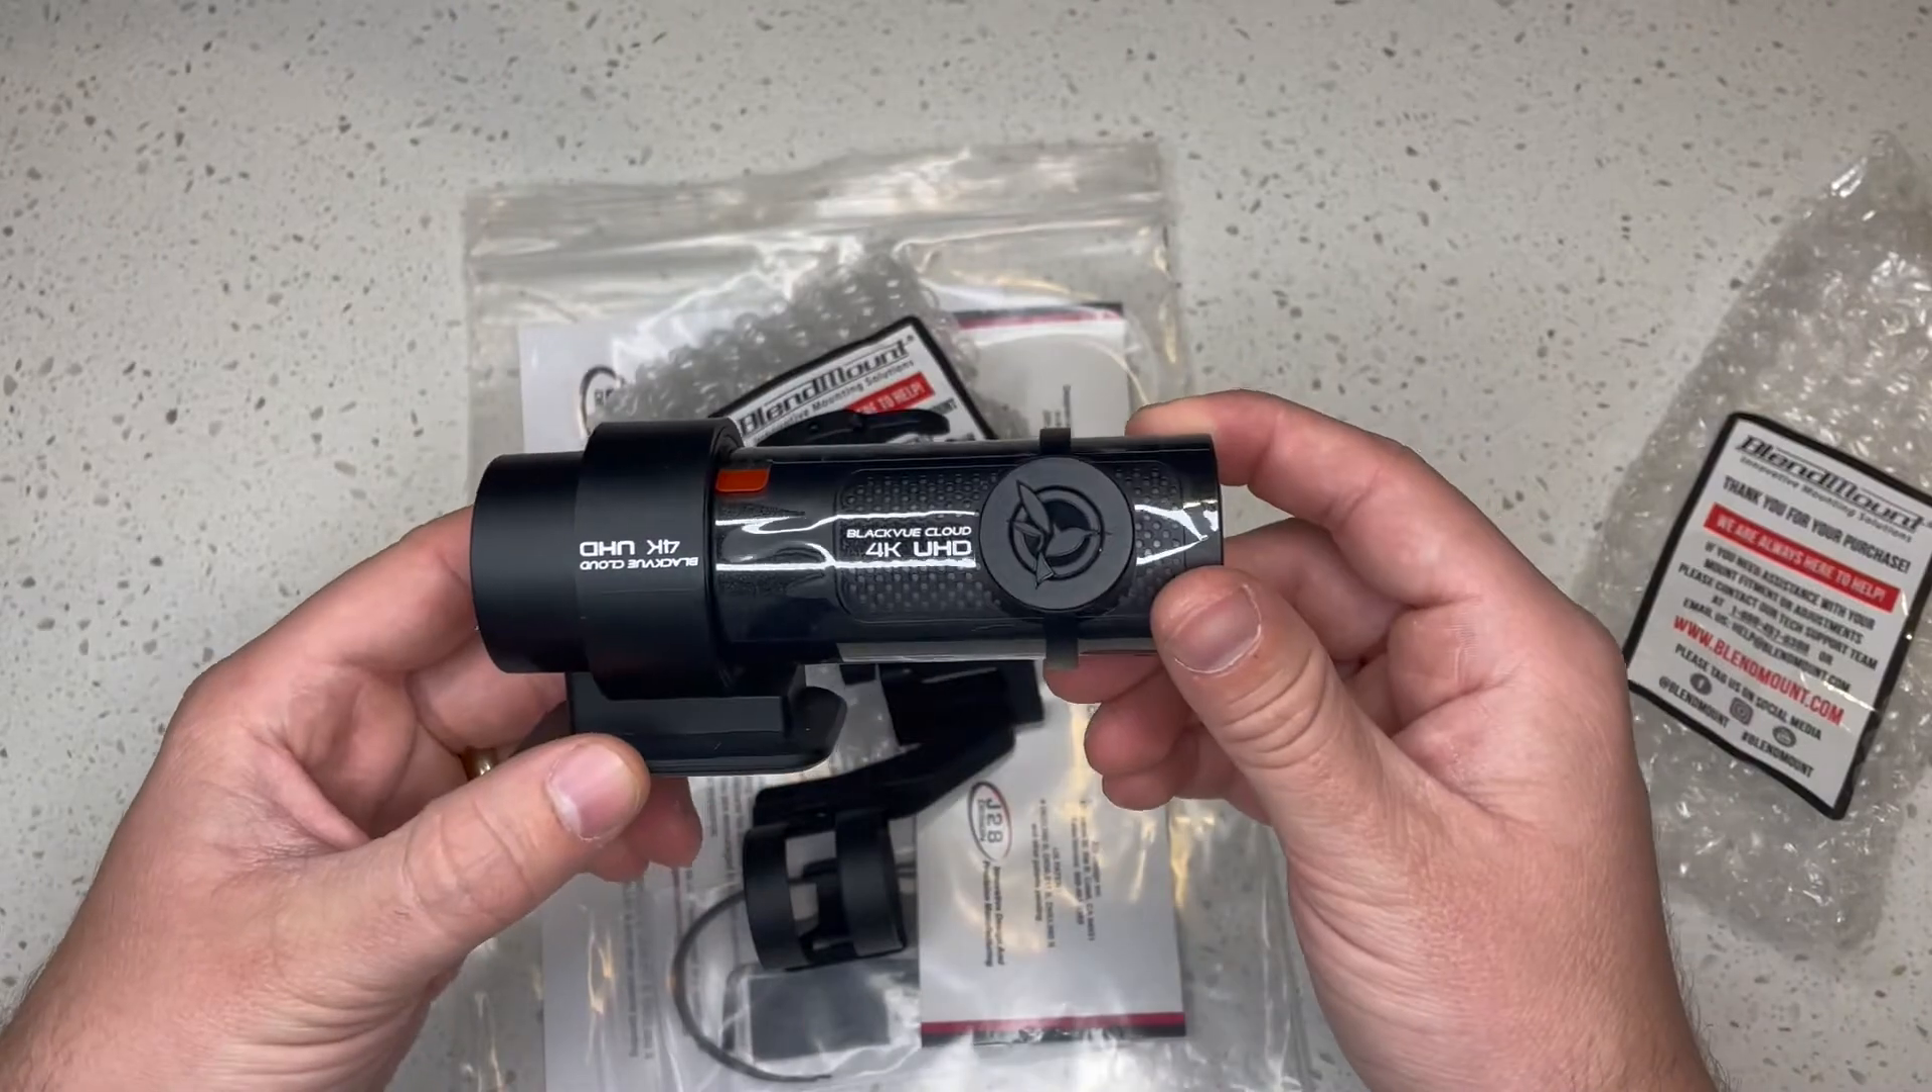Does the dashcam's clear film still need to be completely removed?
Yes.